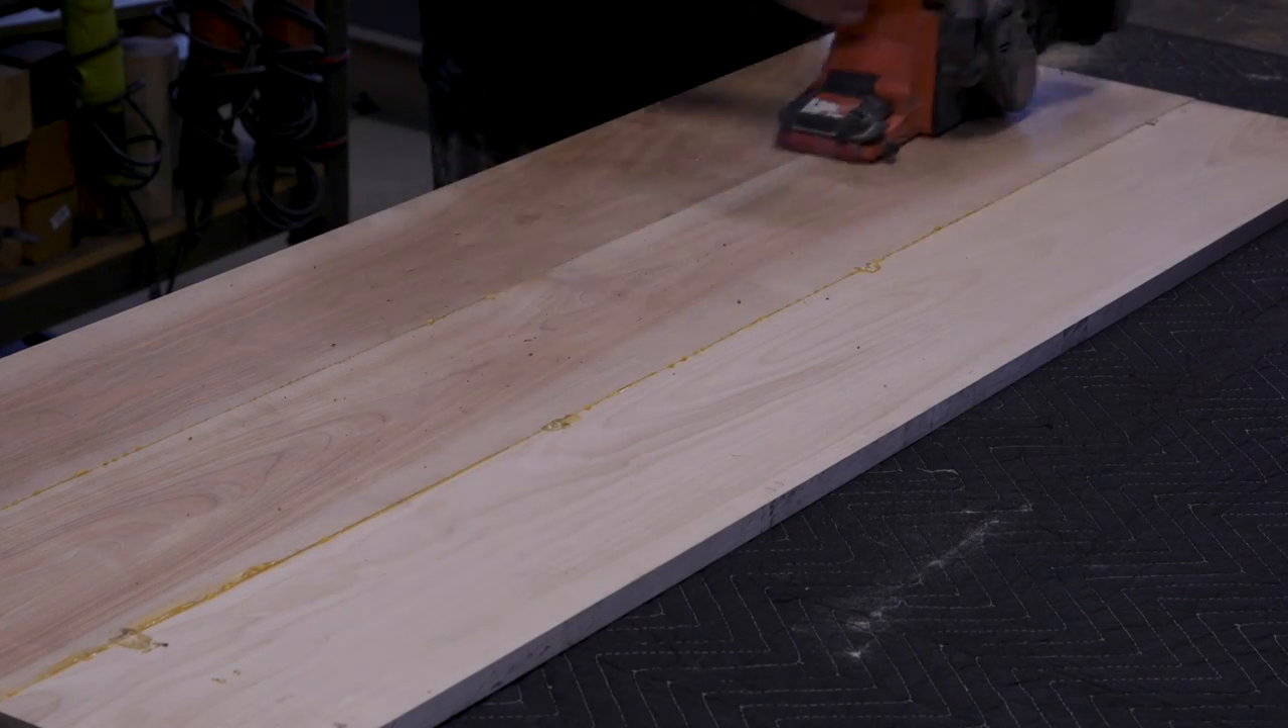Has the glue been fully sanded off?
No.